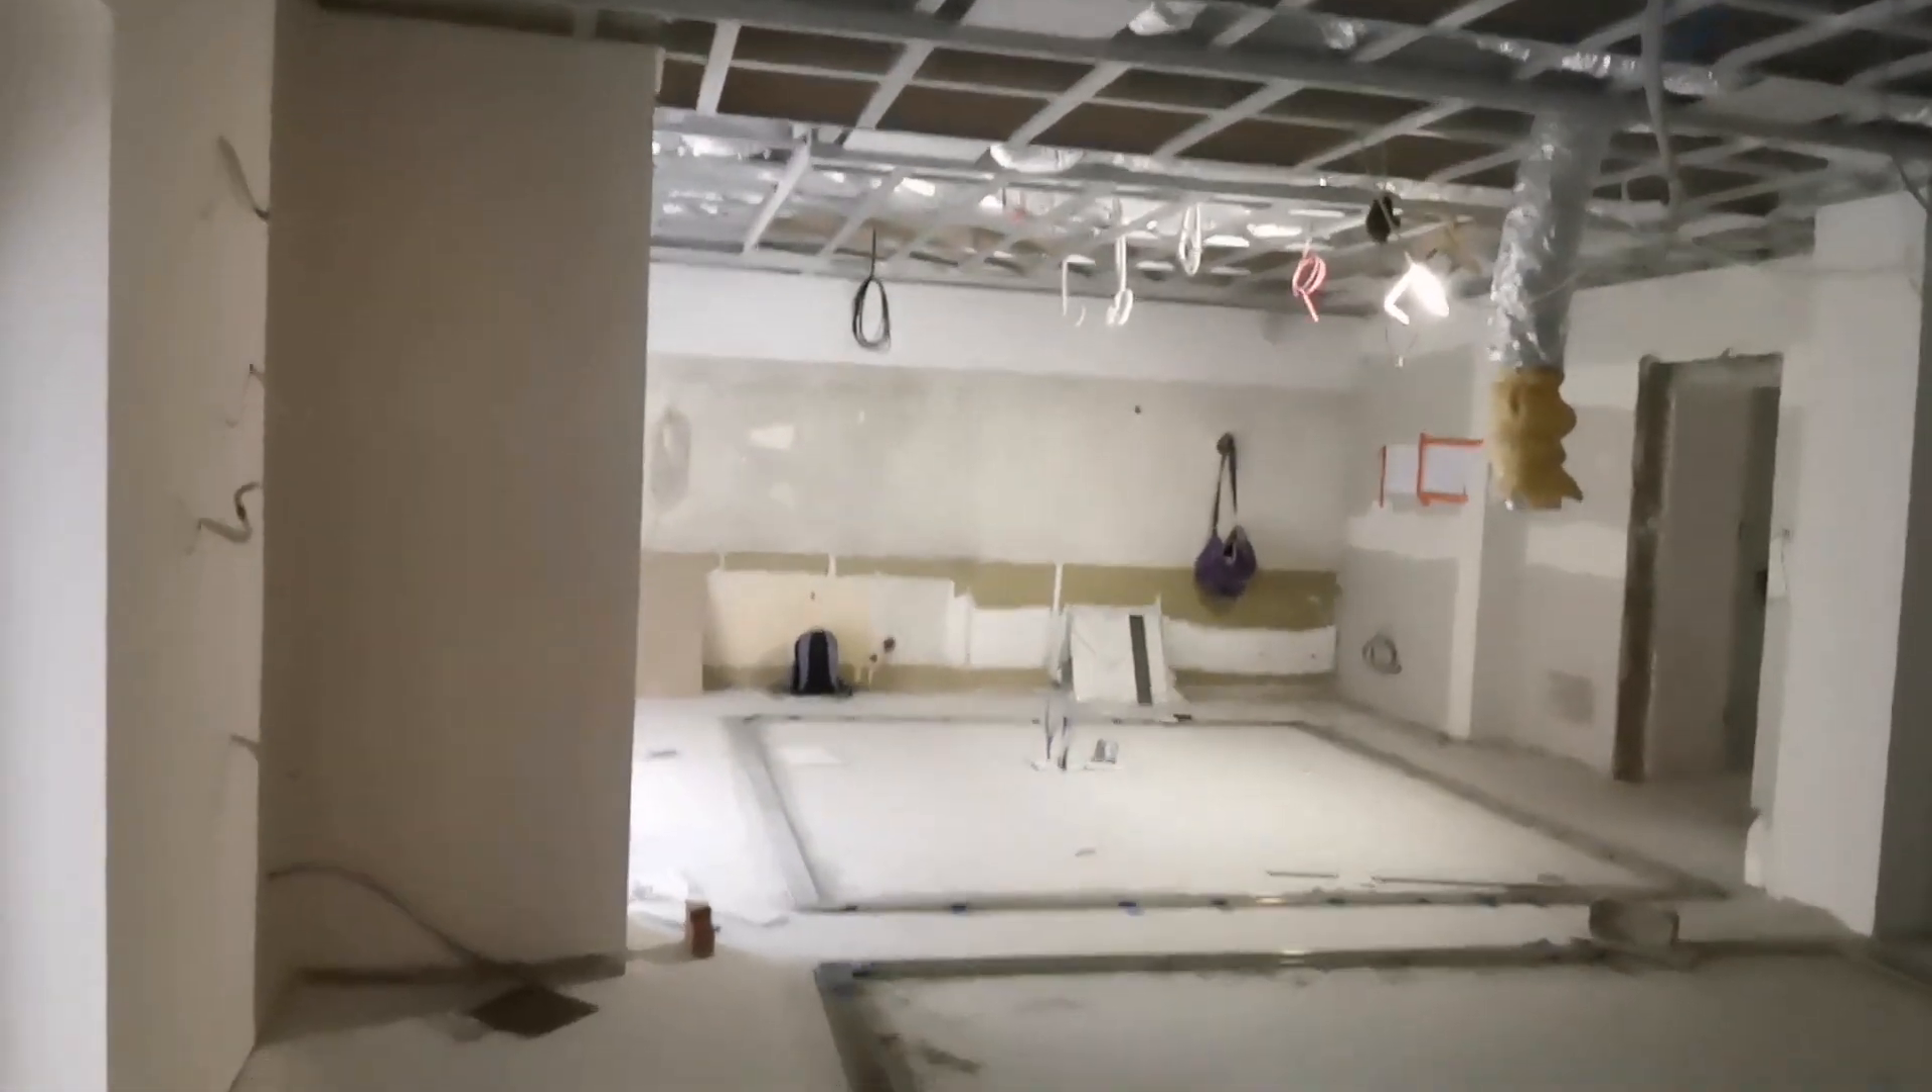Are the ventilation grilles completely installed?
No.